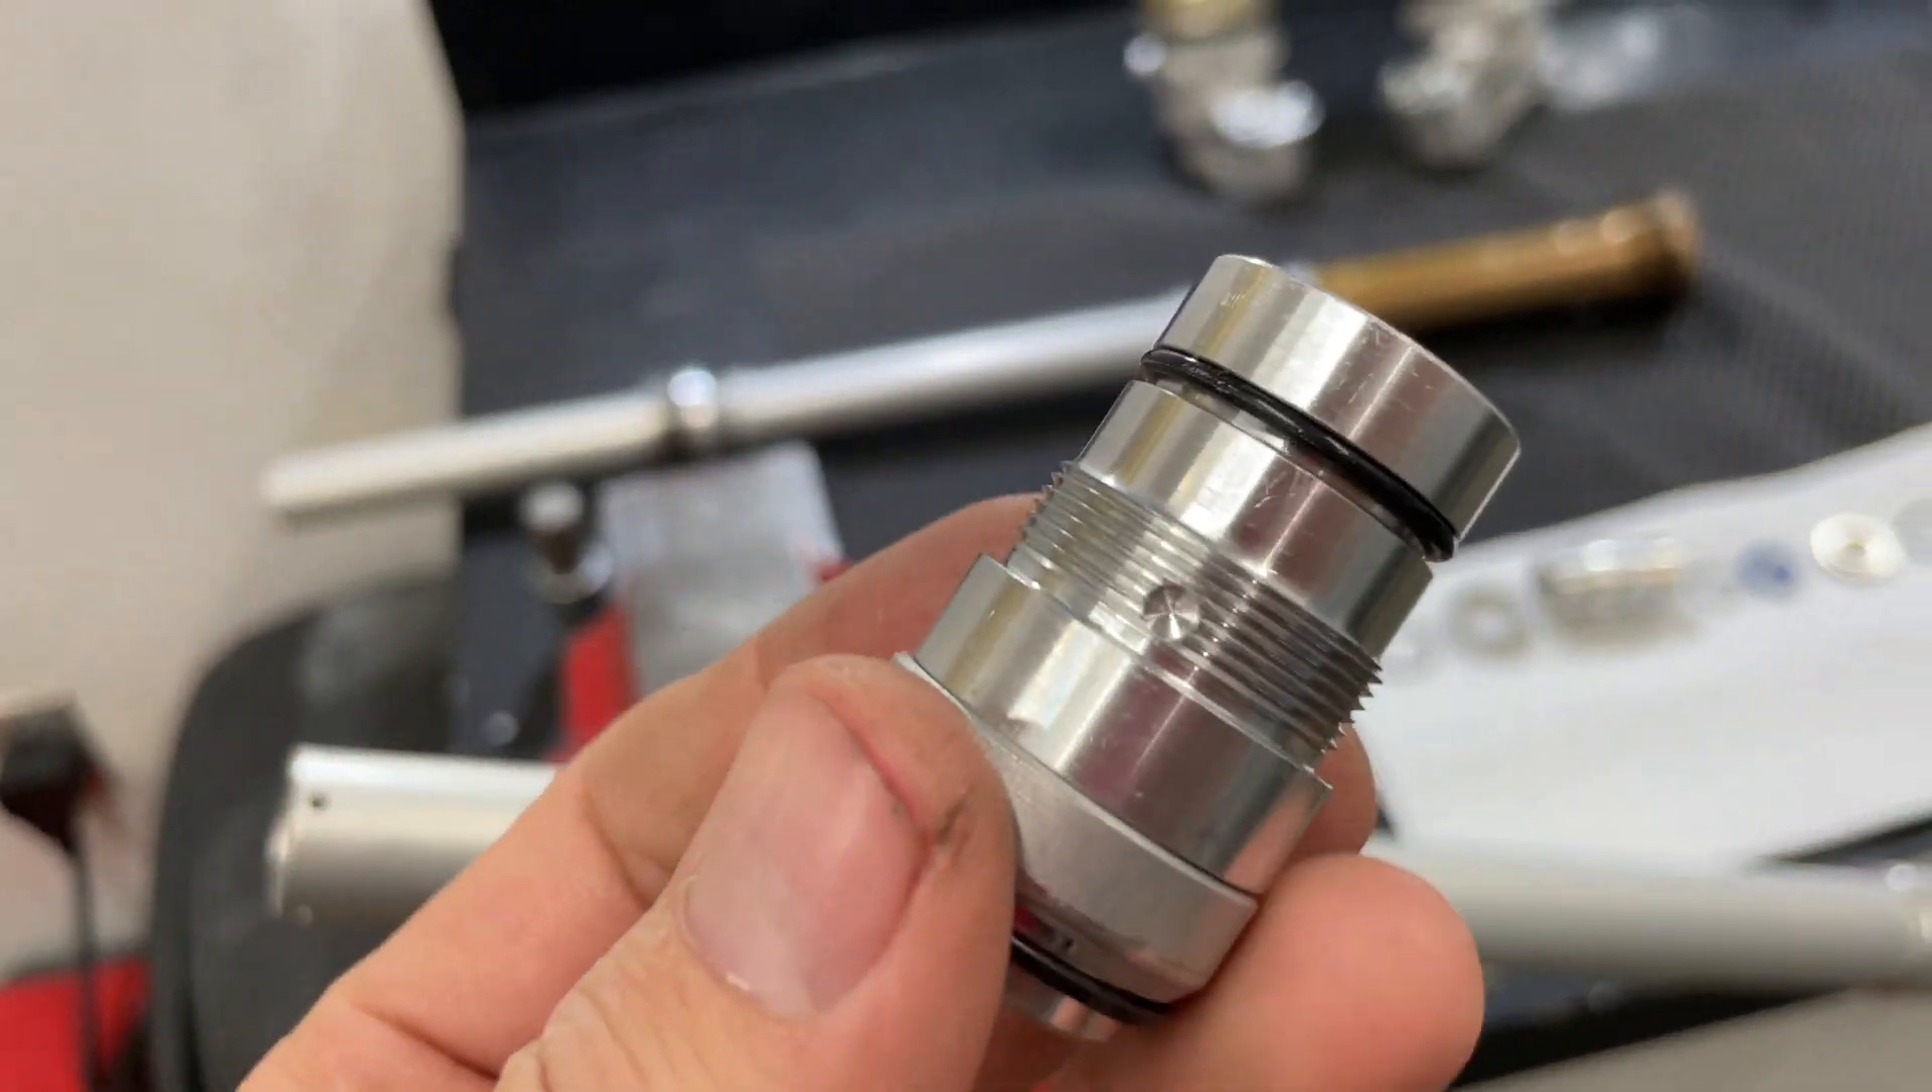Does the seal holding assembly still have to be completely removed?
No.